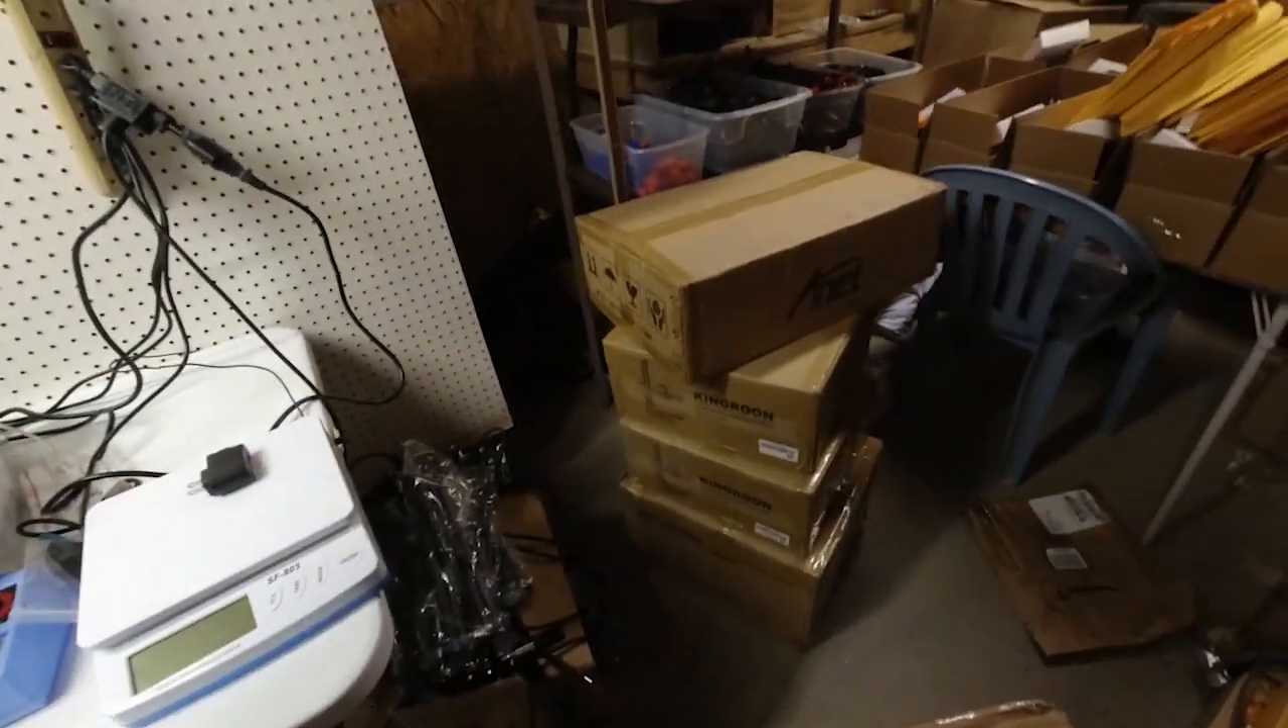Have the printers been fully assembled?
No.